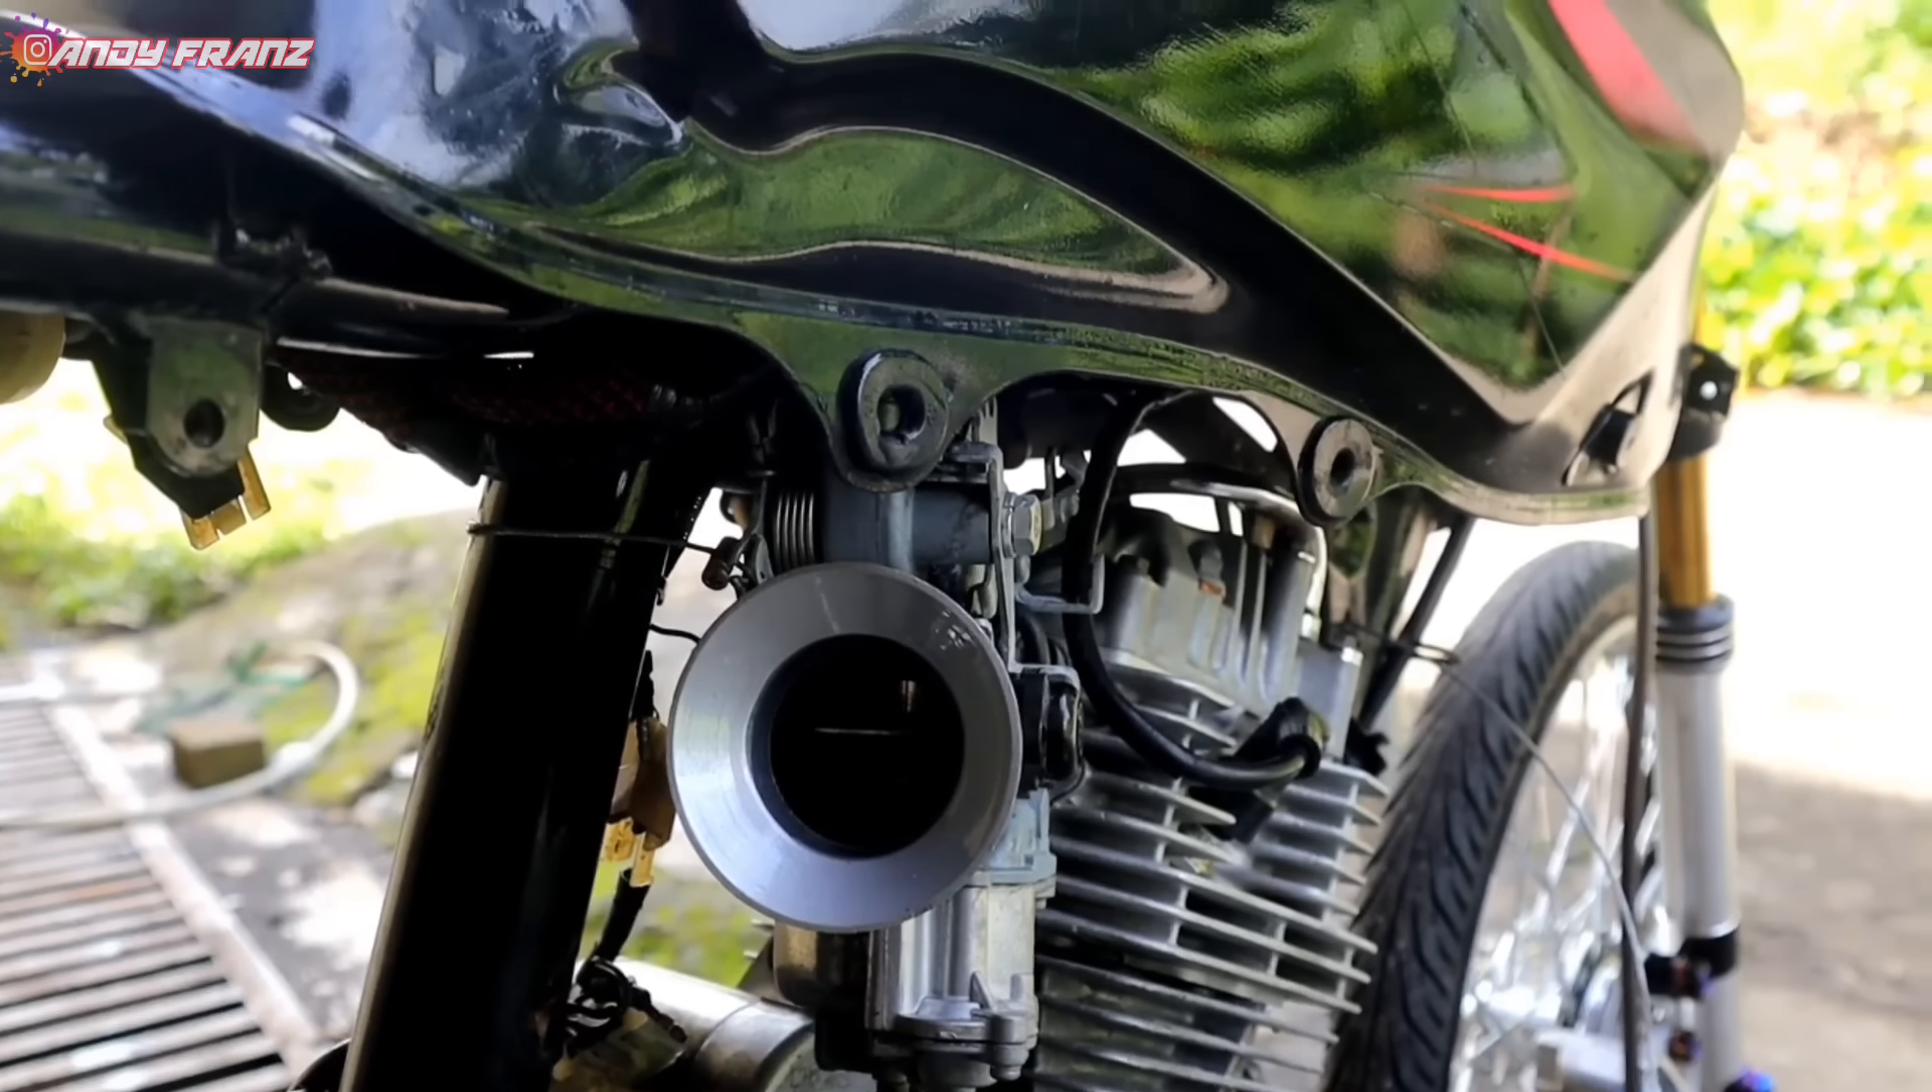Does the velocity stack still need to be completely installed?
No.